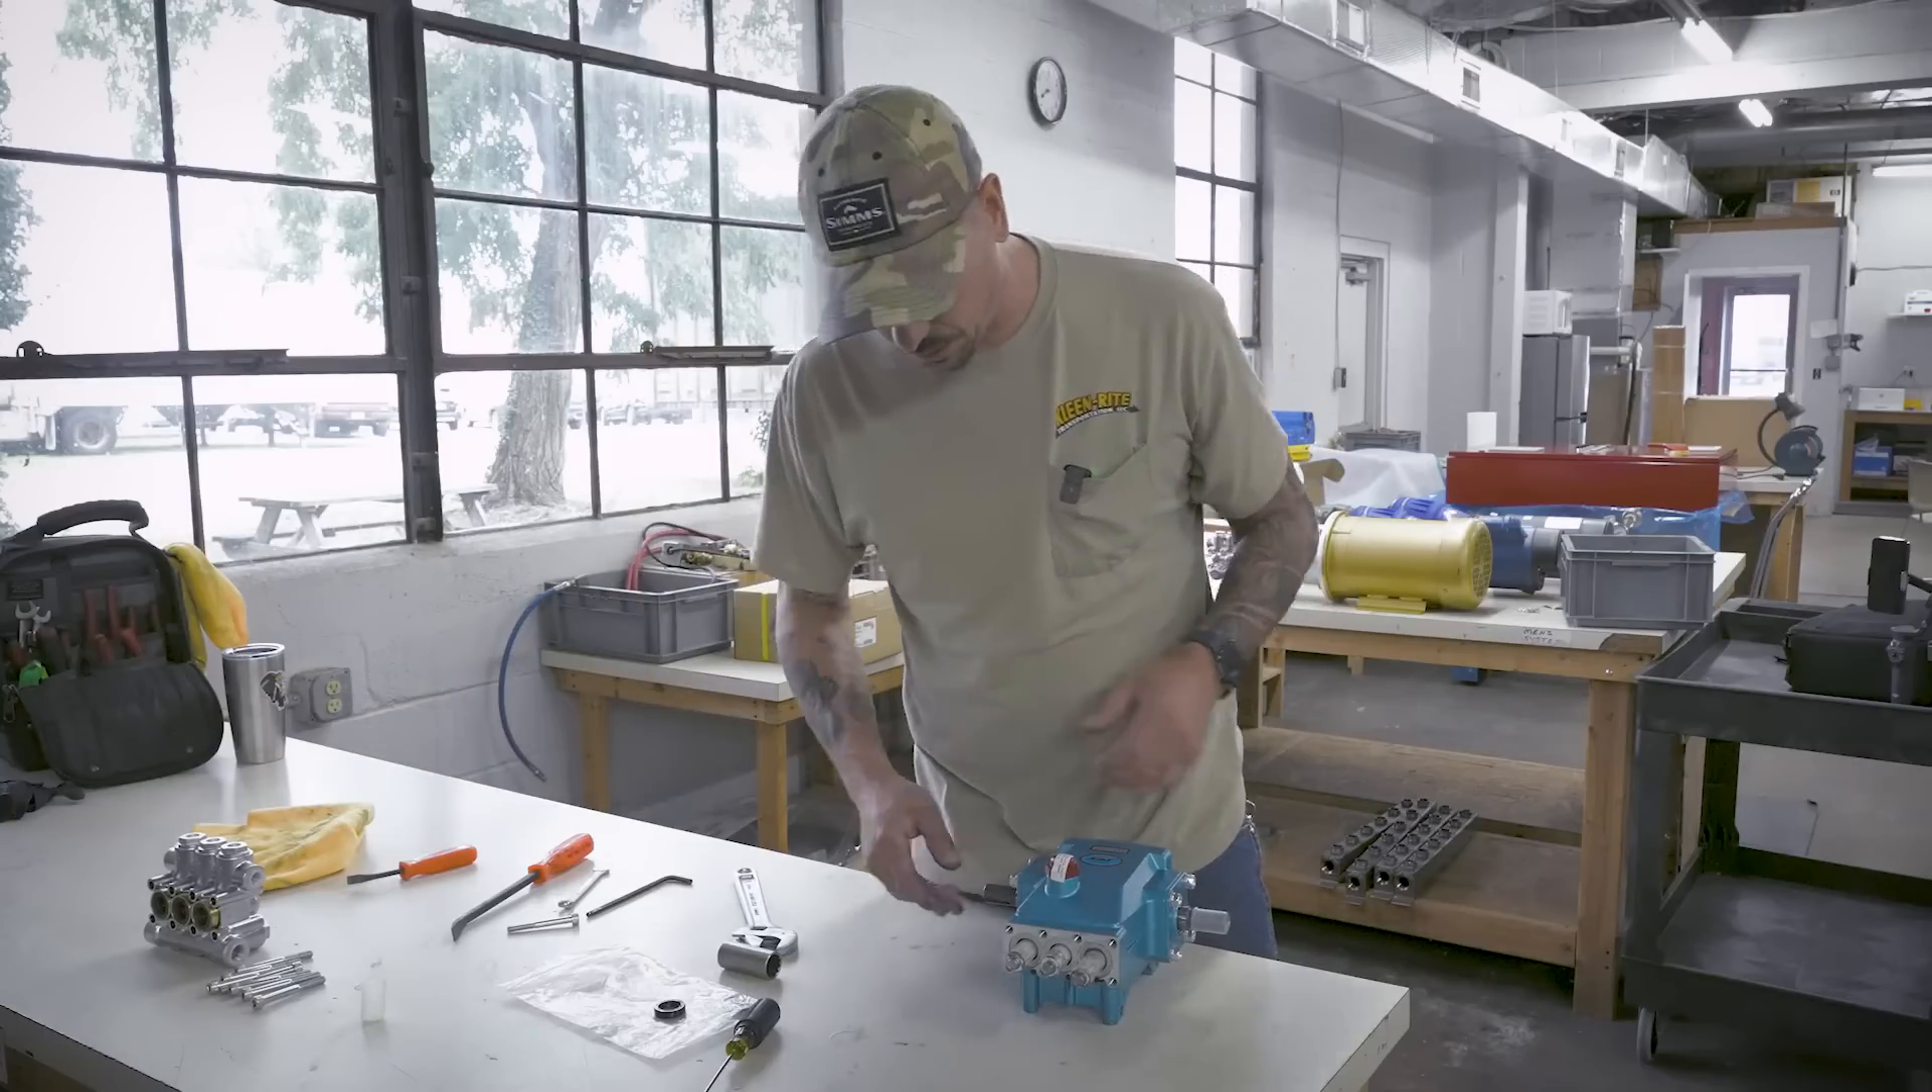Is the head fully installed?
No.